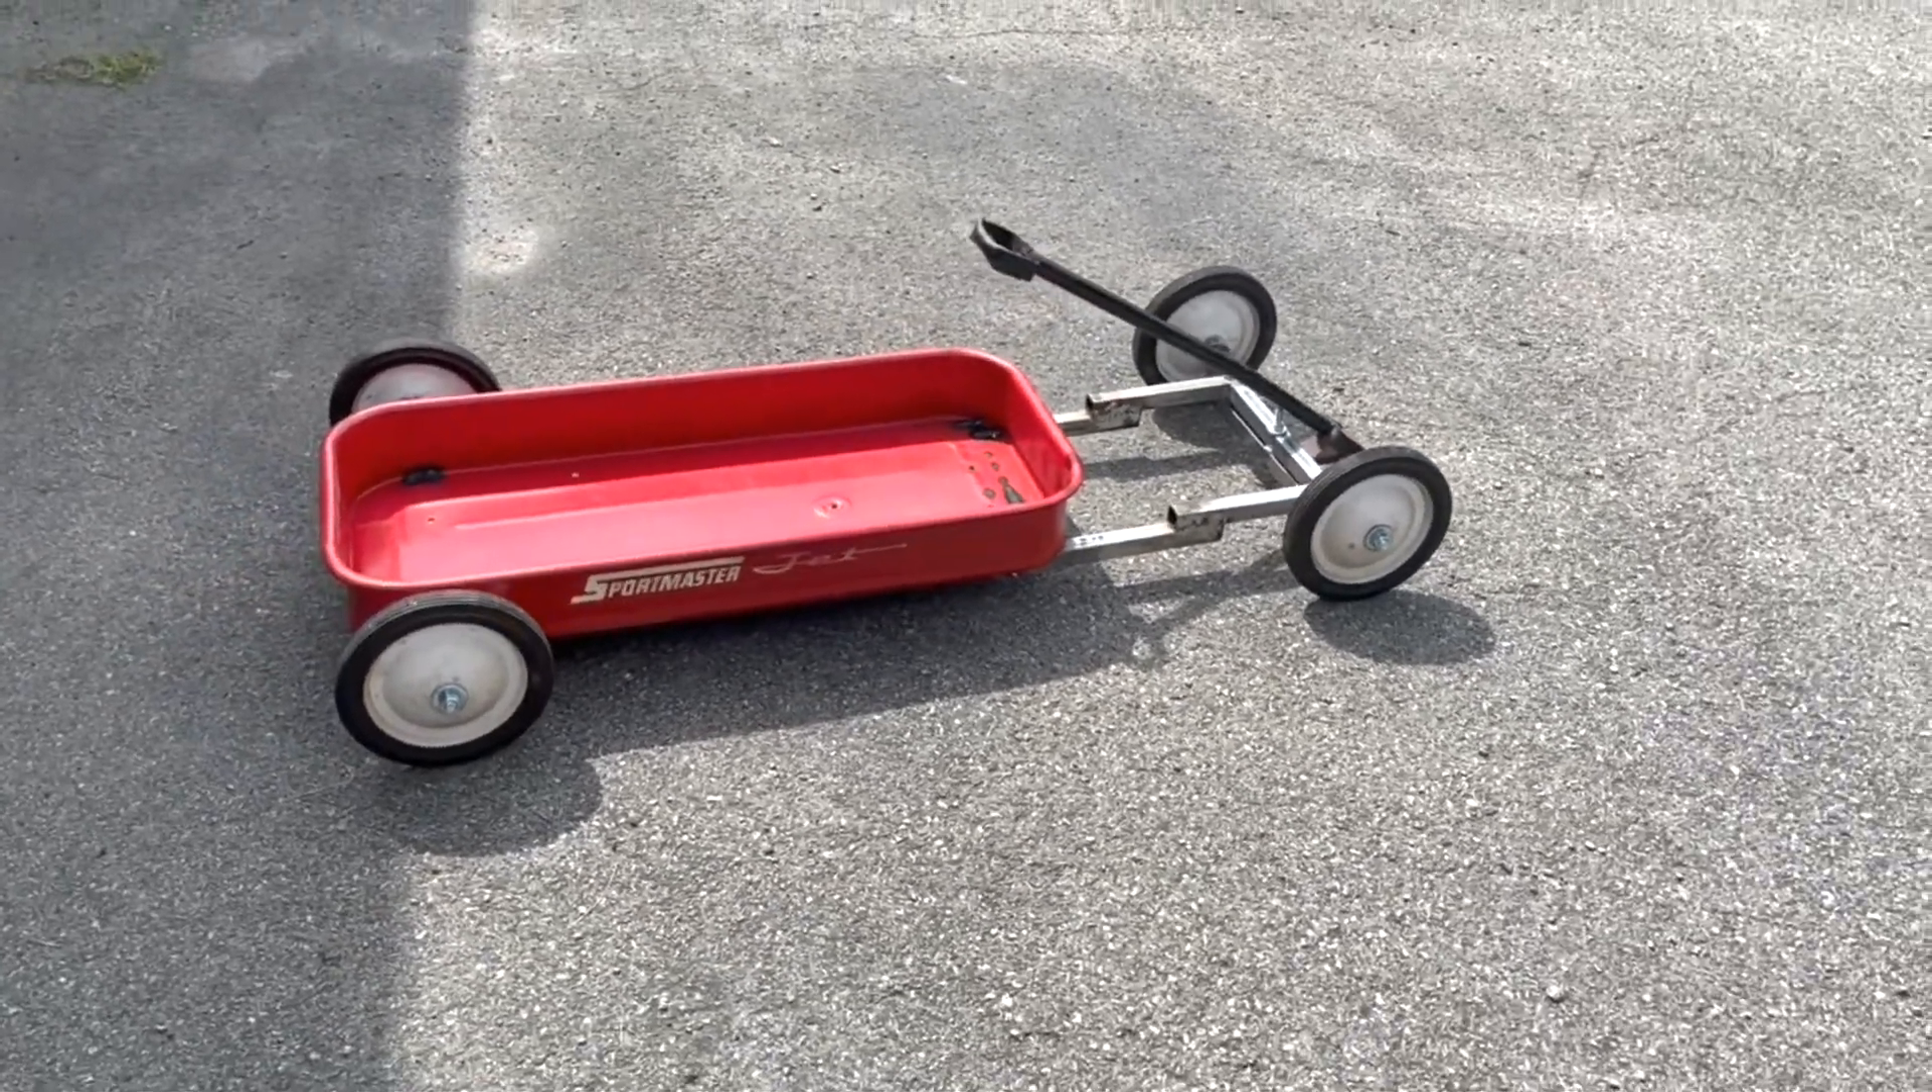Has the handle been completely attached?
Yes.